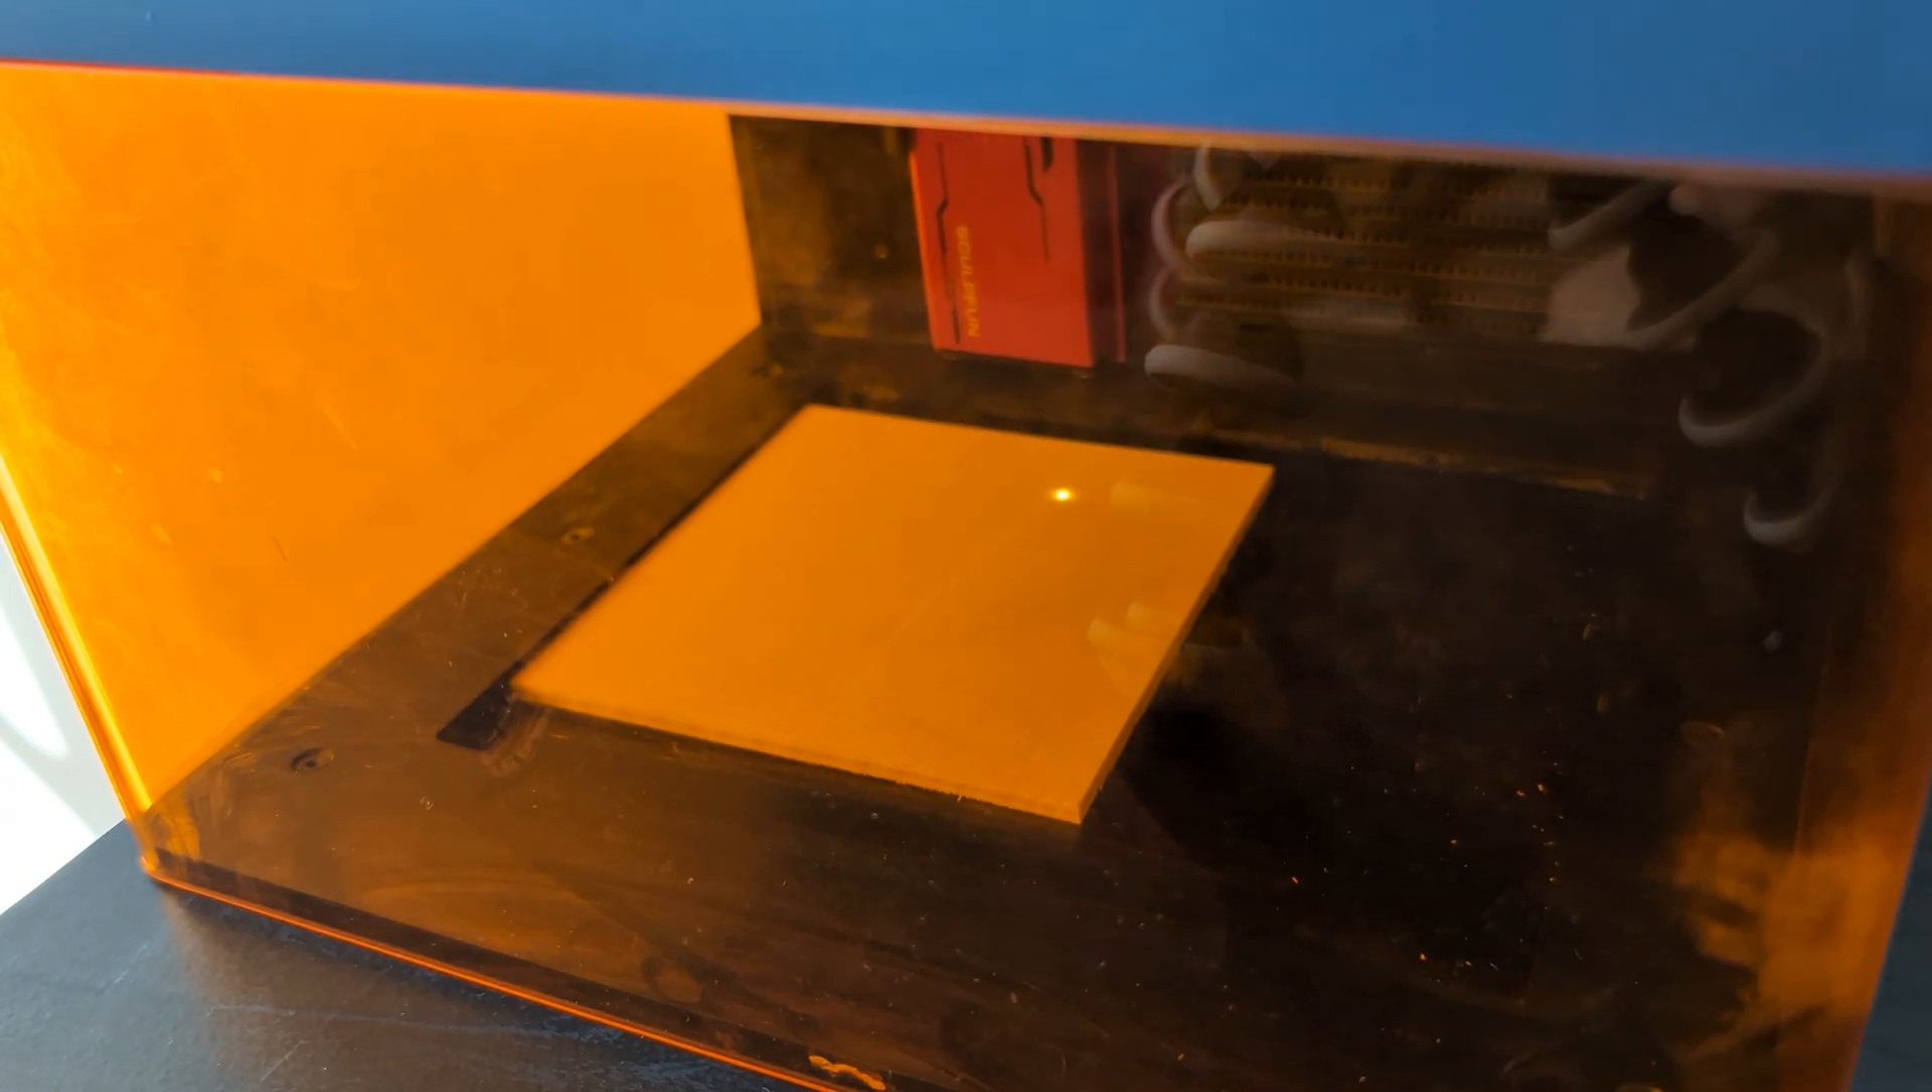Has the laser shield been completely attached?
Yes.